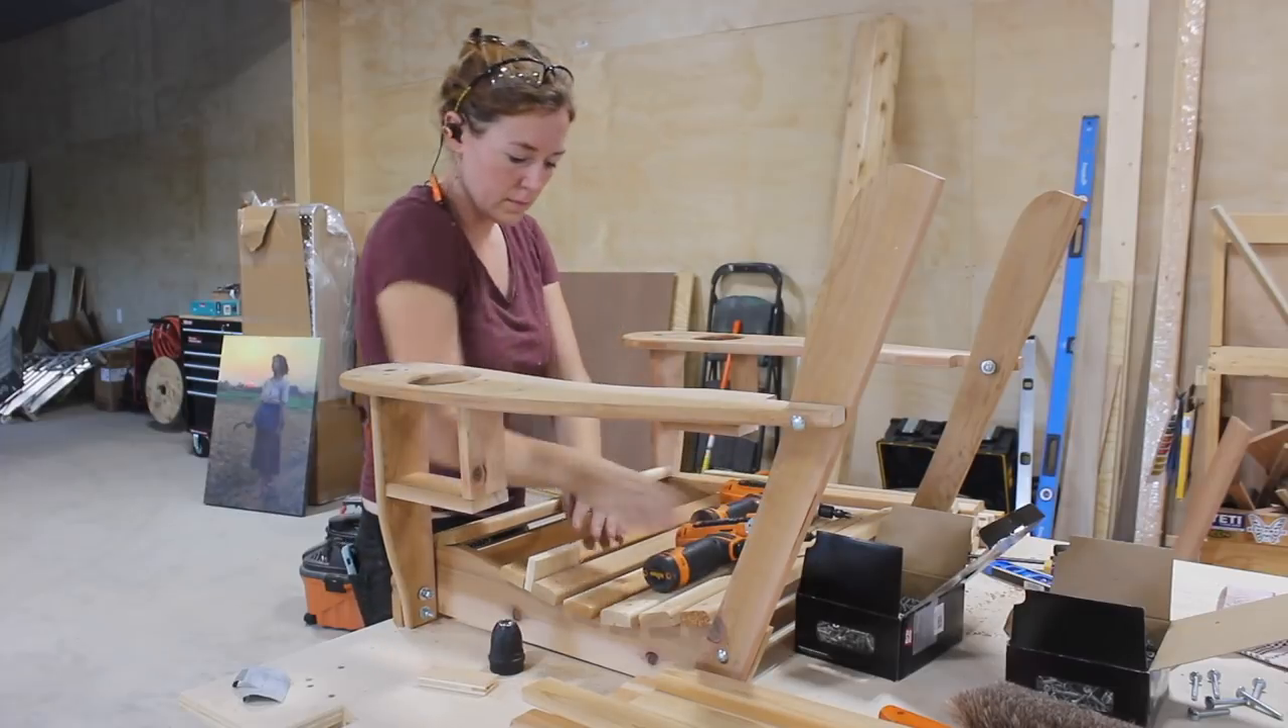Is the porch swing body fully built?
No.